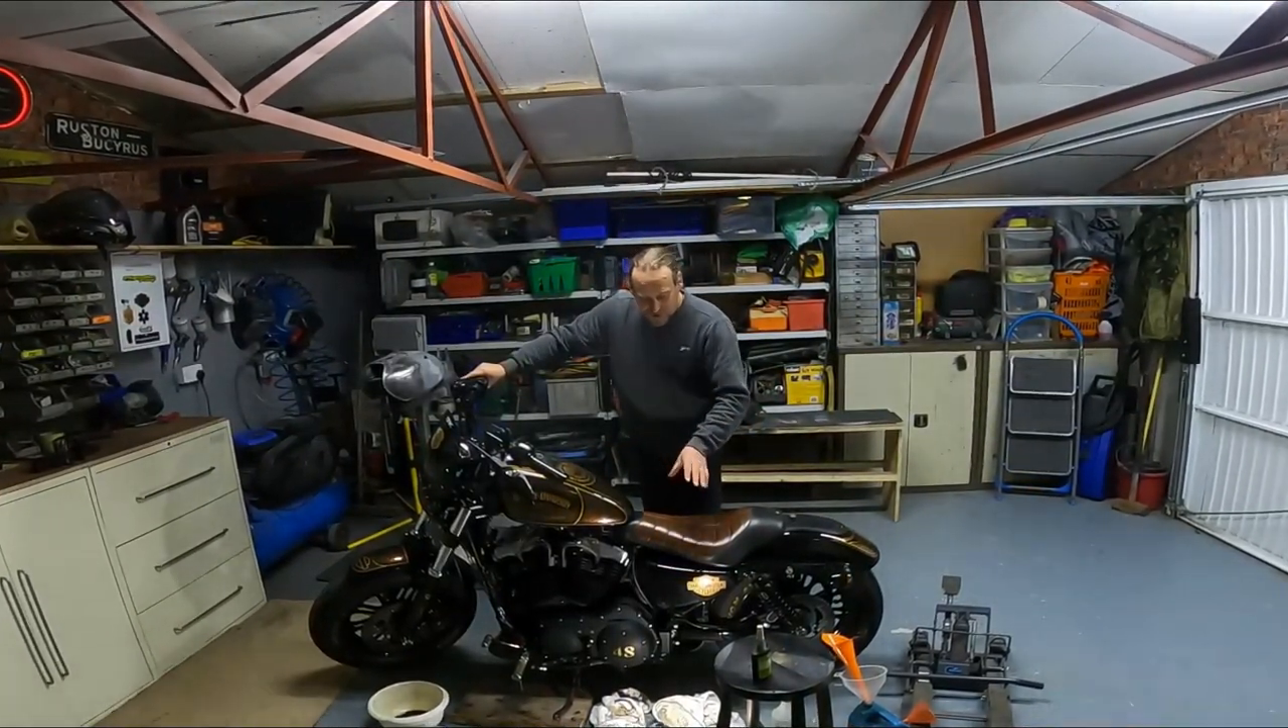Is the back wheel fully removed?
No.